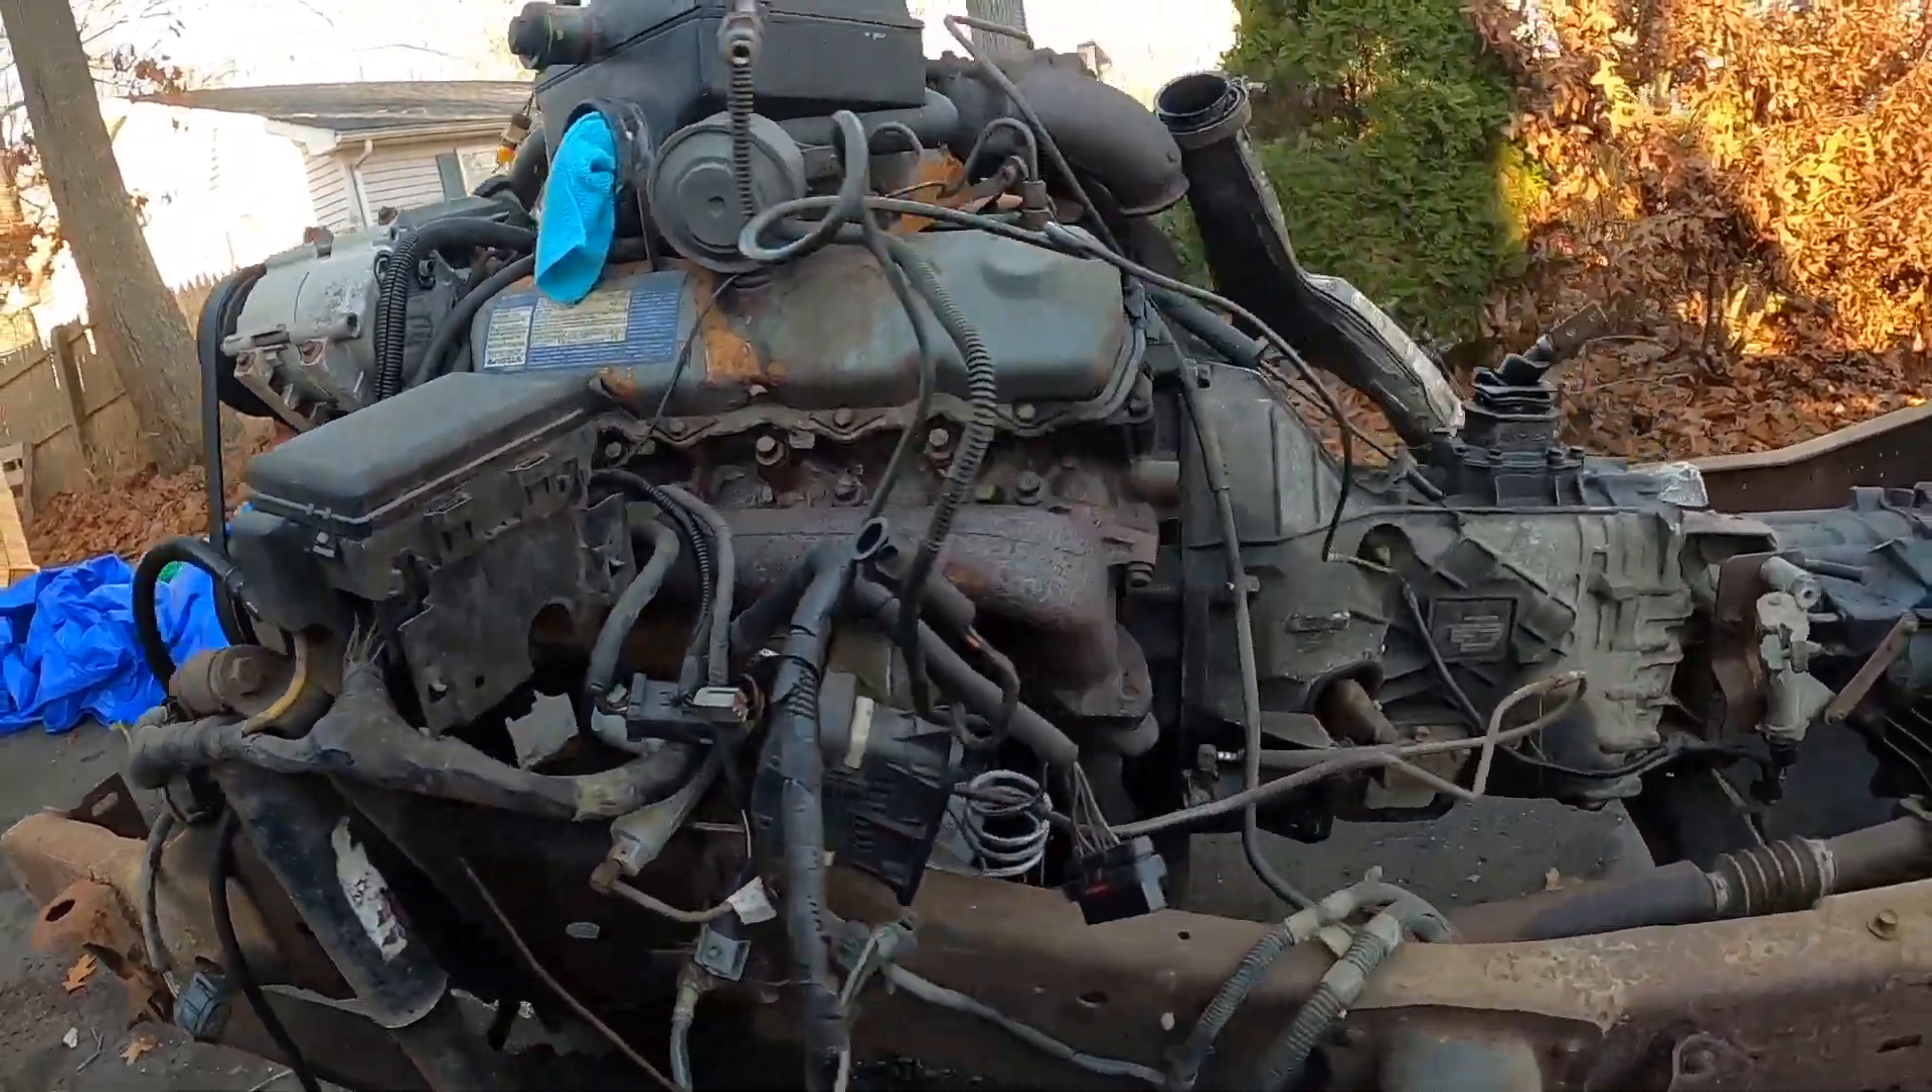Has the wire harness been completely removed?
No.